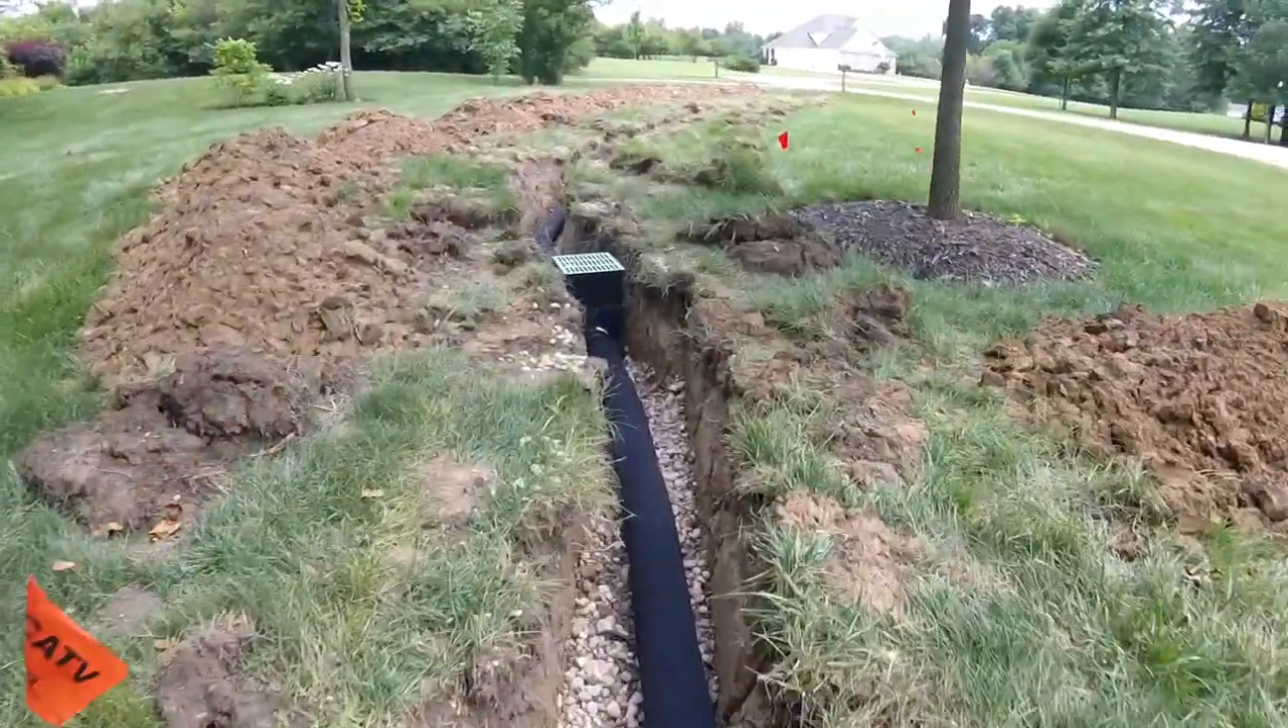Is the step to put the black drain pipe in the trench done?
Yes.